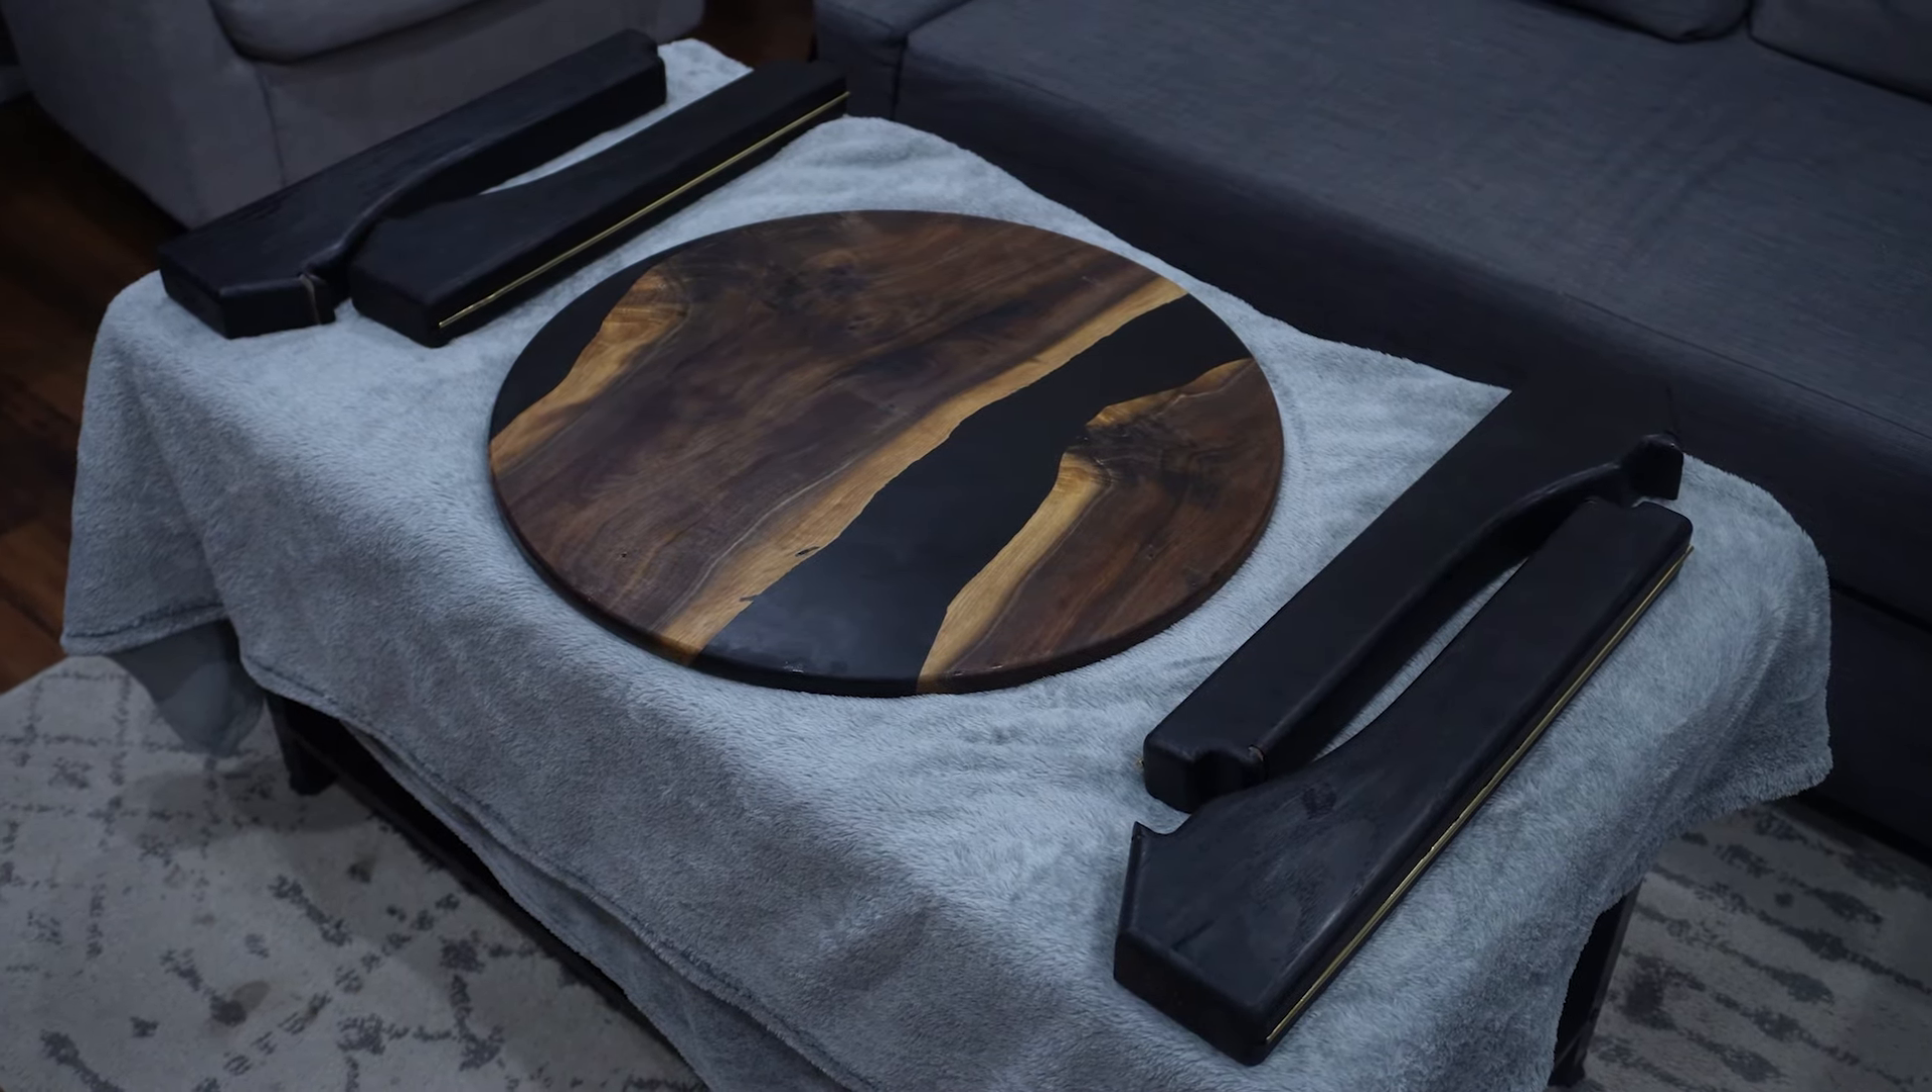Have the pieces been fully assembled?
No.